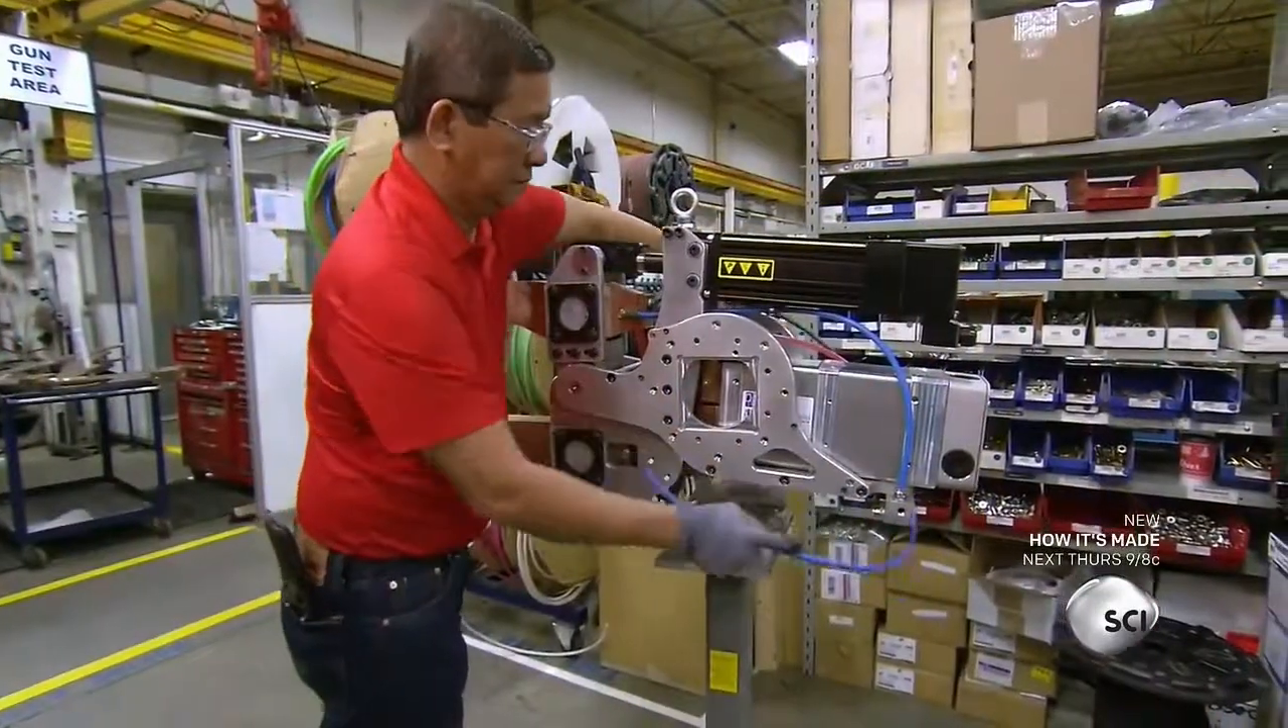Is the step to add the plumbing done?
No.